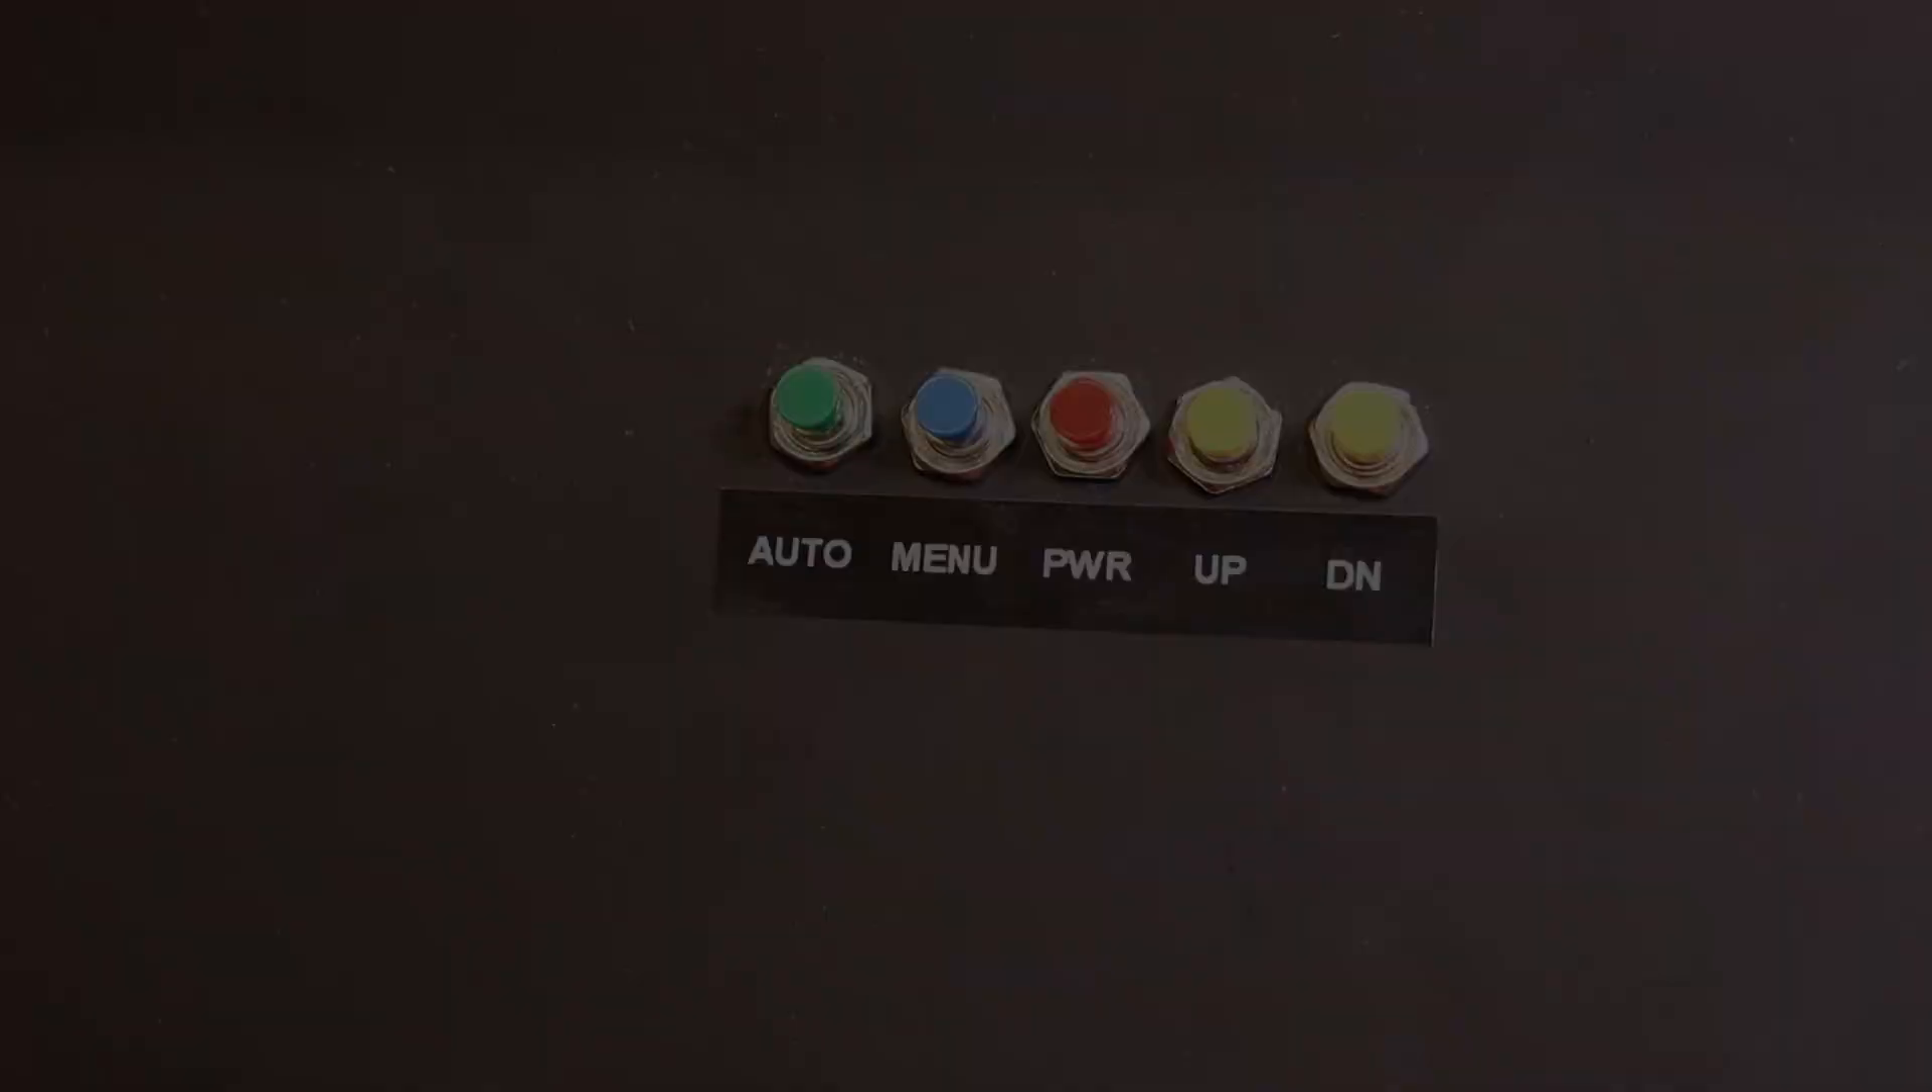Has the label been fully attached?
Yes.